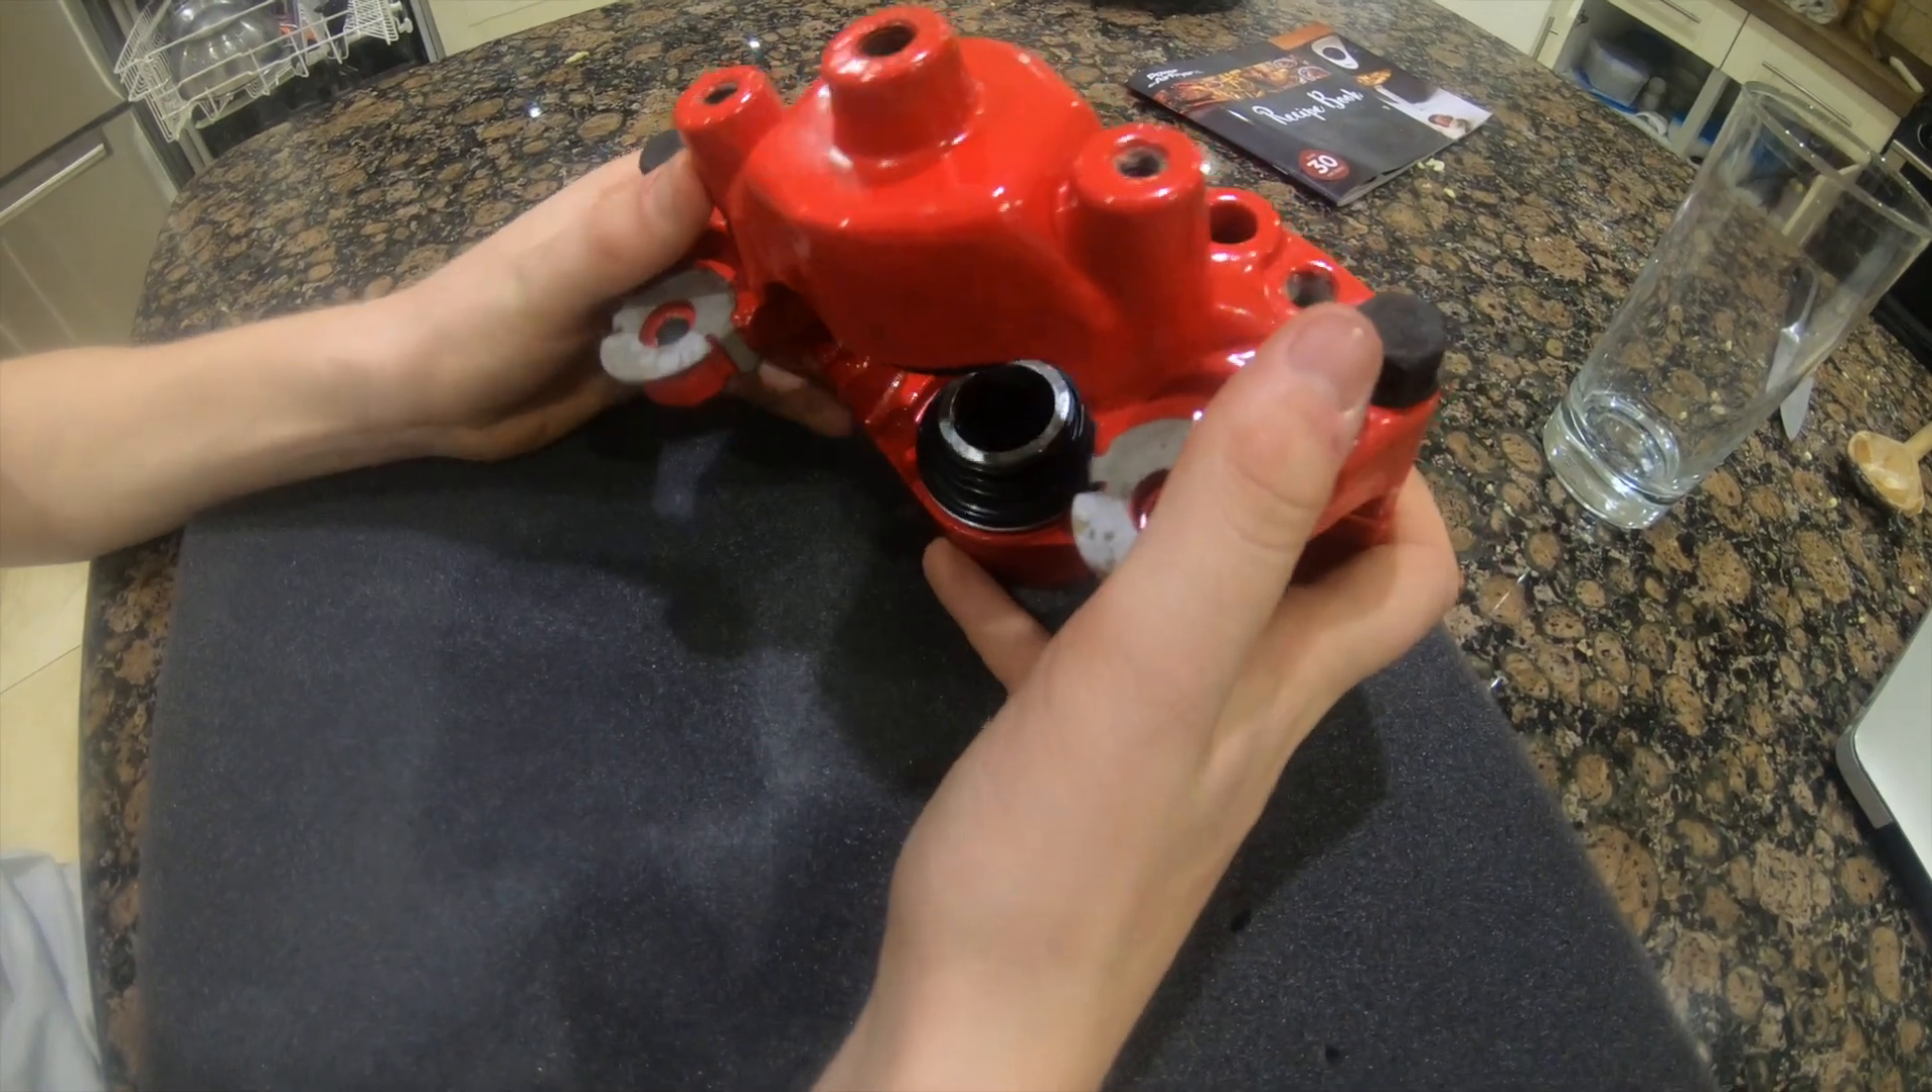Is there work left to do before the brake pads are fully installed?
Yes.